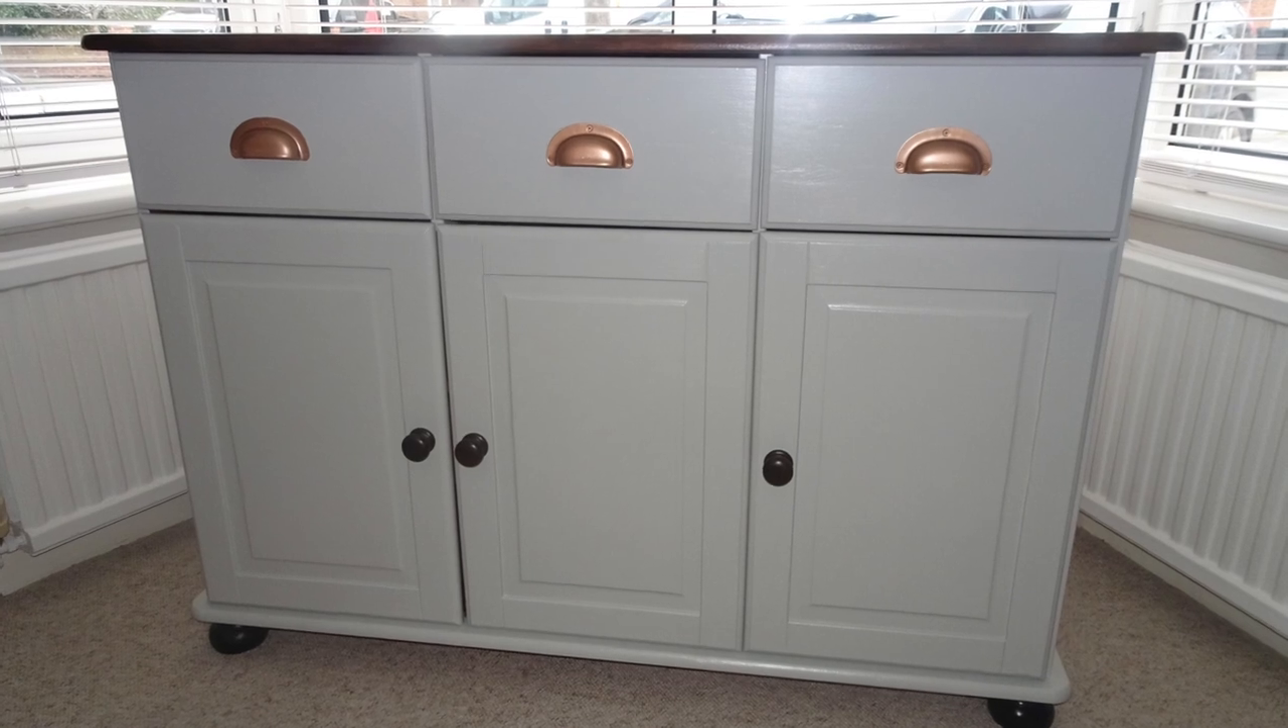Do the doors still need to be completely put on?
No.